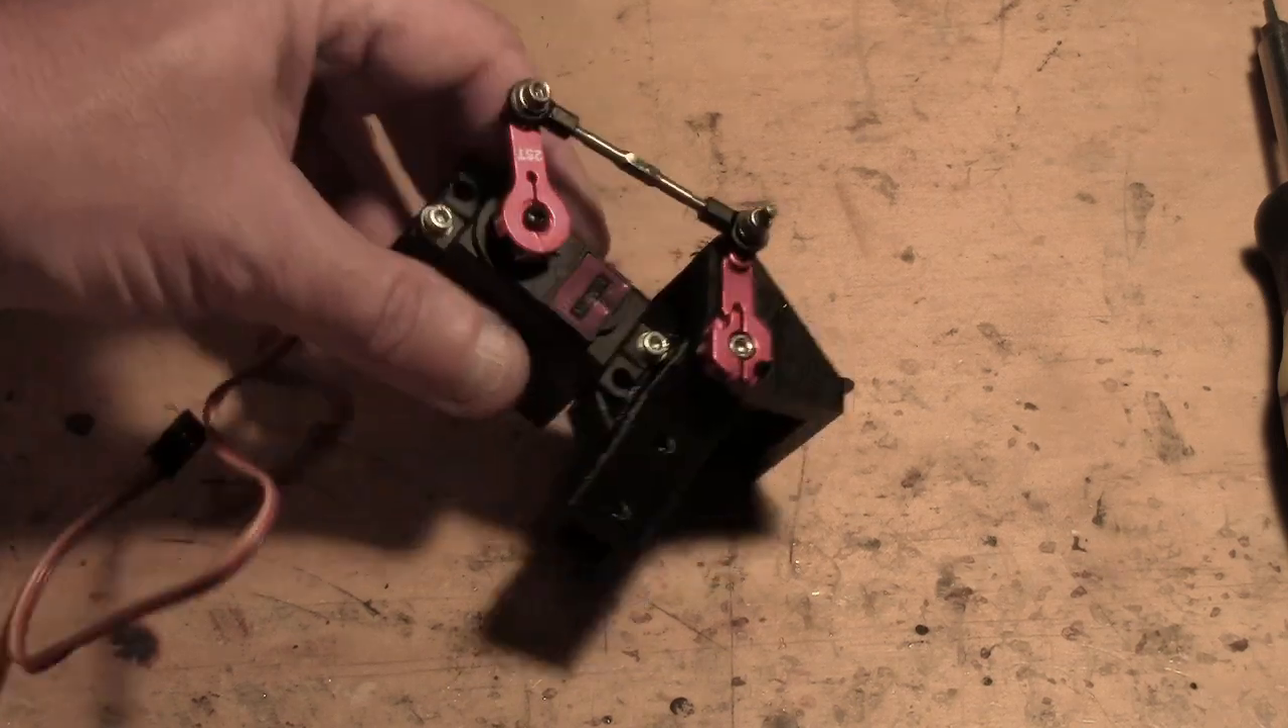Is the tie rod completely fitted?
Yes.